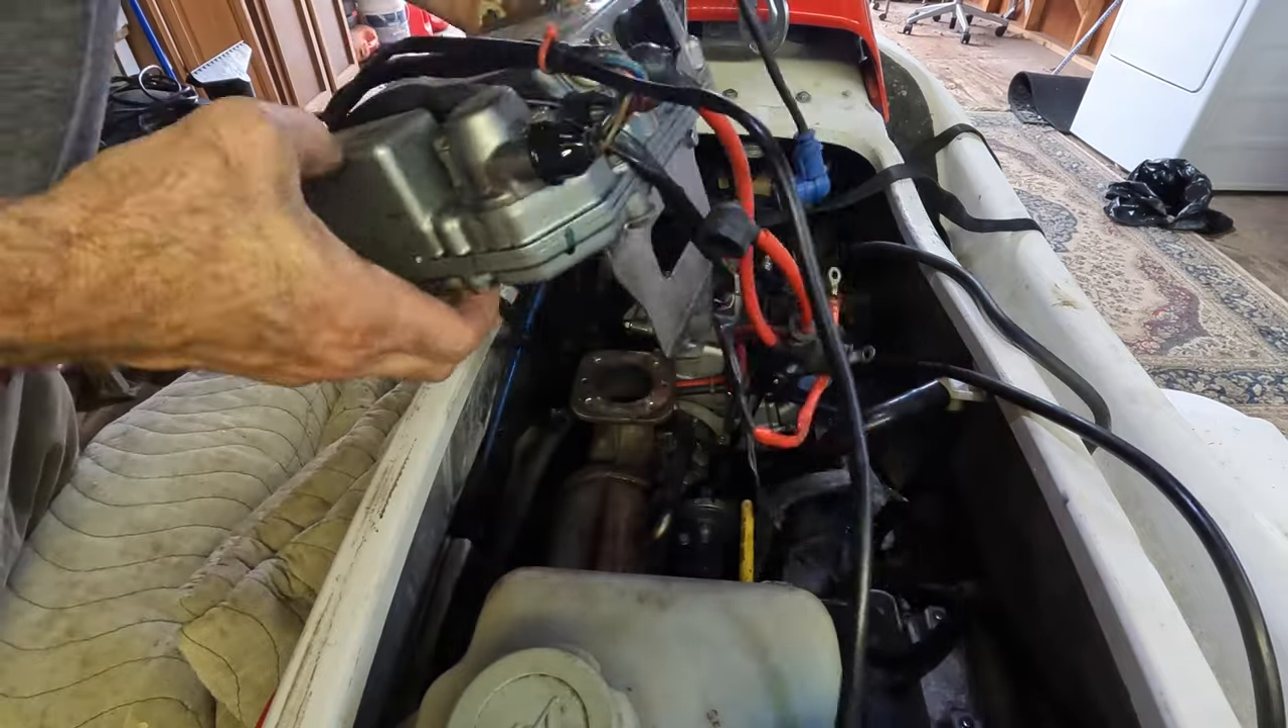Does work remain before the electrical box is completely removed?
Yes.